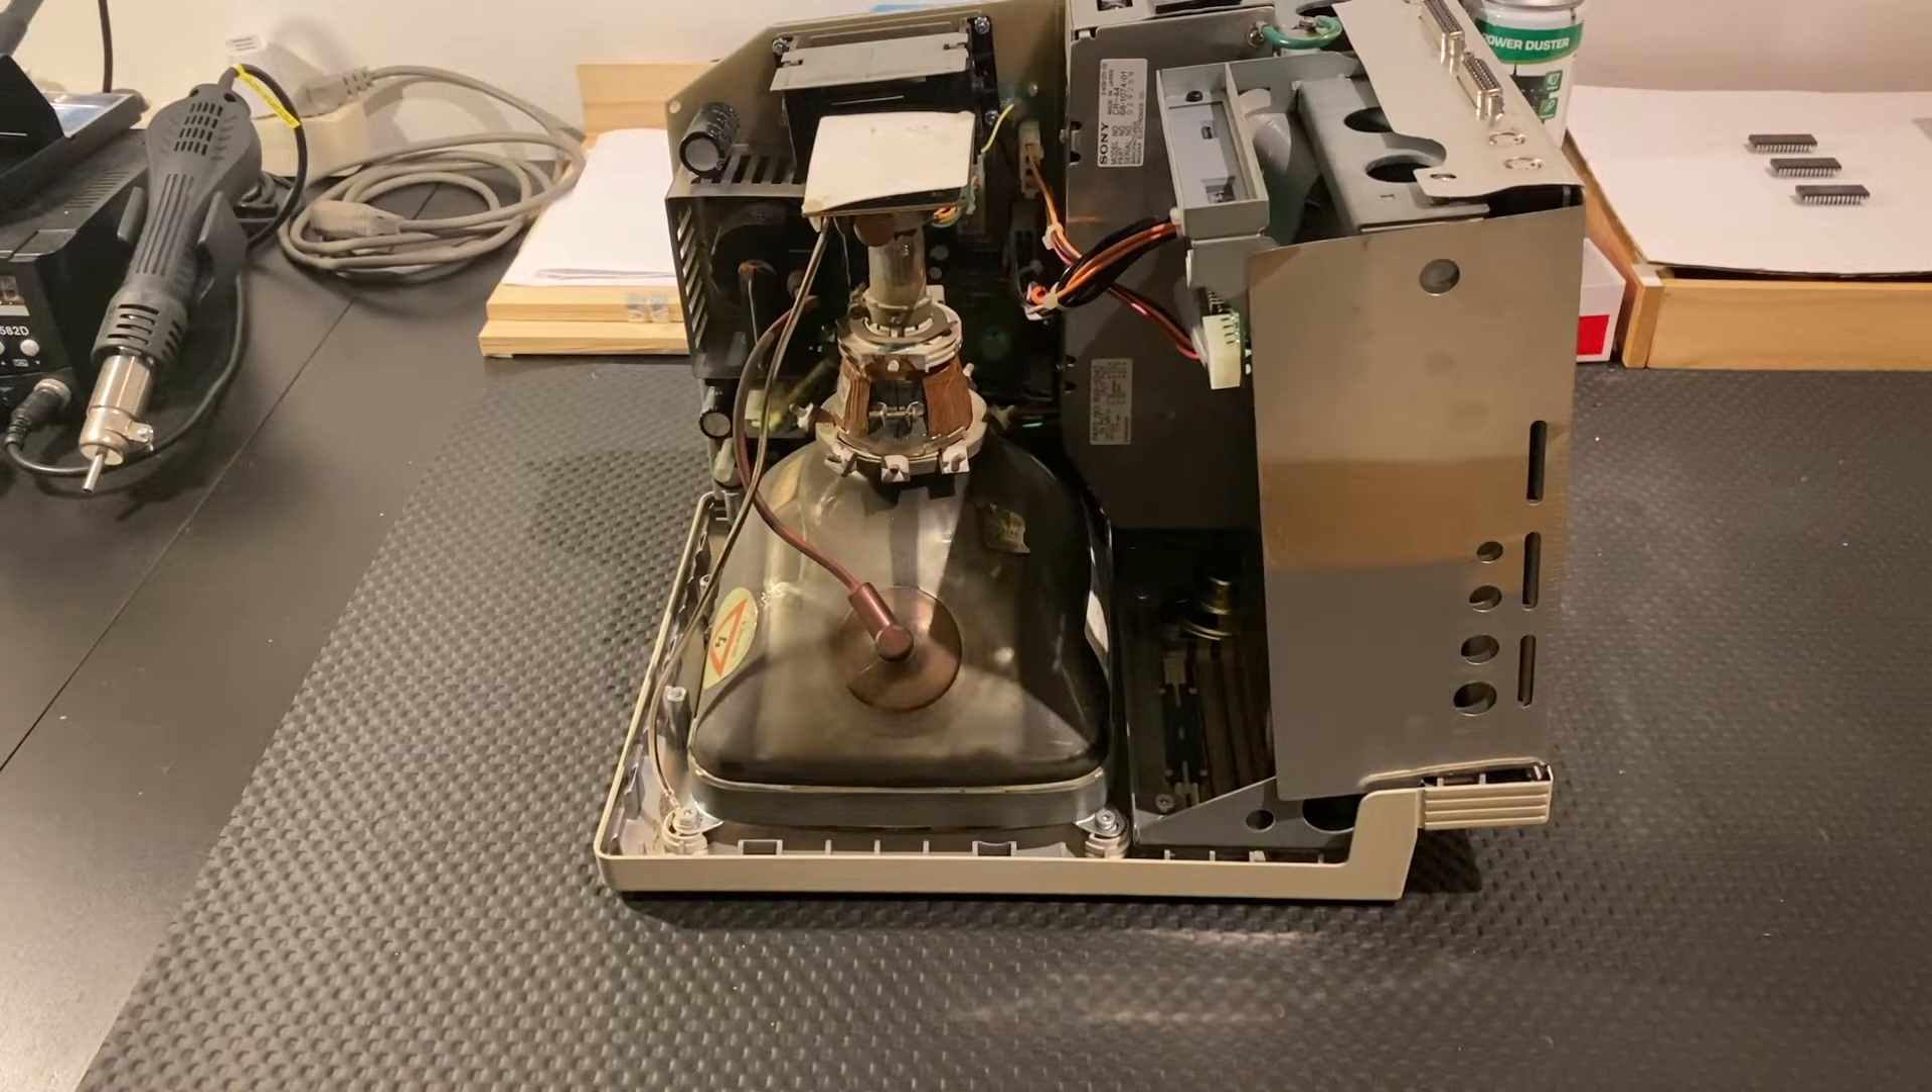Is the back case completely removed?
Yes.